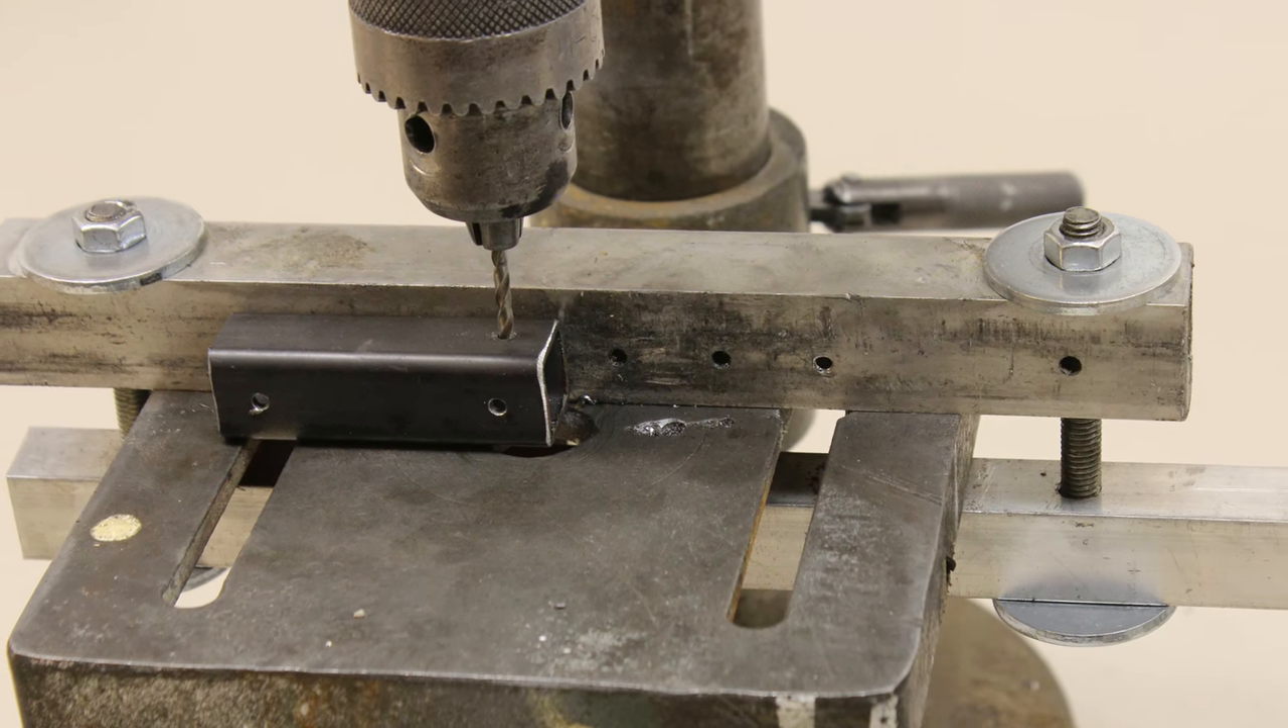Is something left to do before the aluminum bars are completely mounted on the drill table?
No.